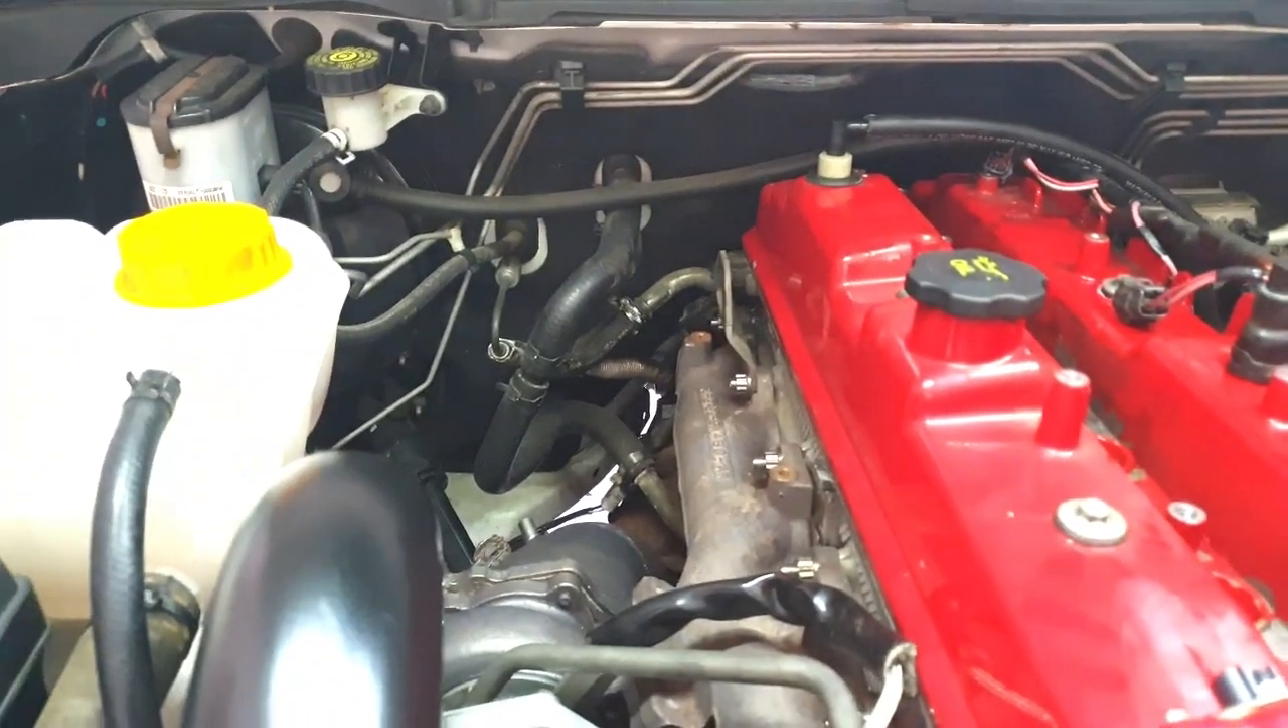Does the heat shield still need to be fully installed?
Yes.